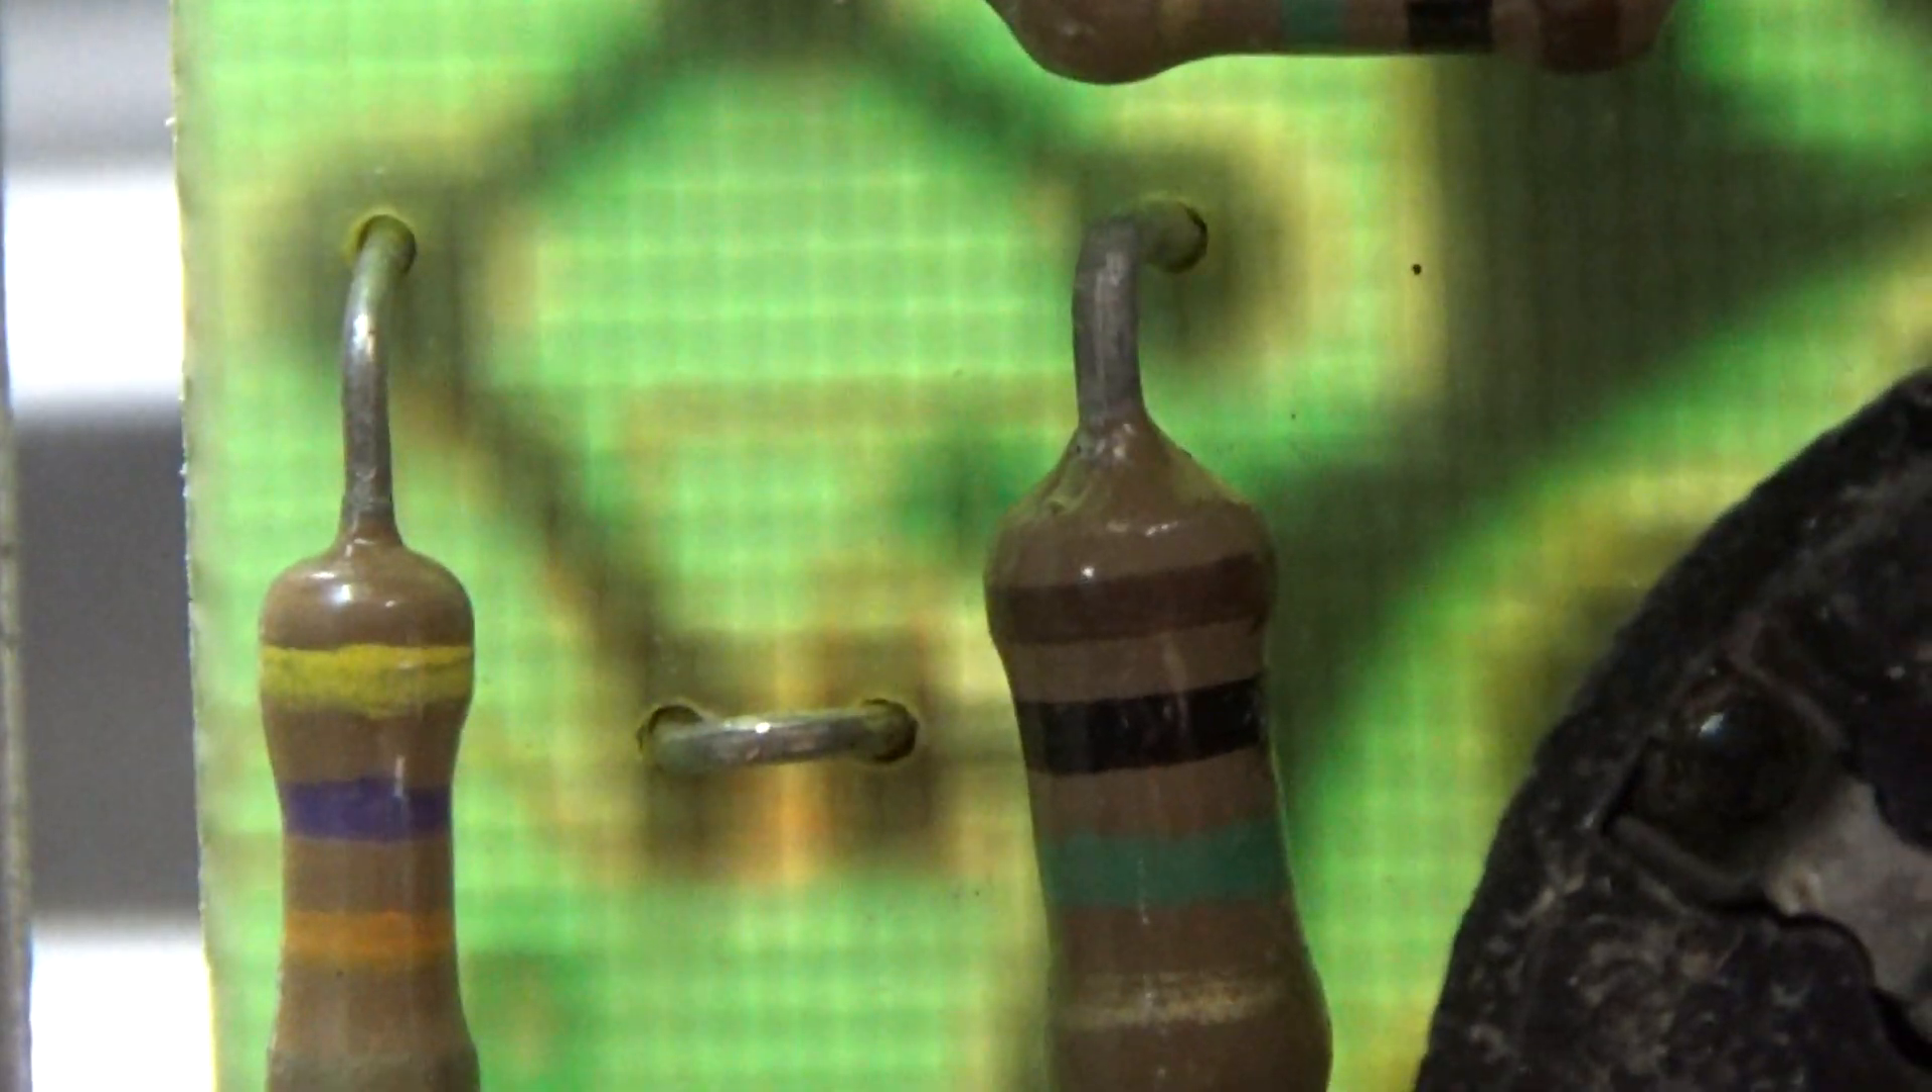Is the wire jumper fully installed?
Yes.